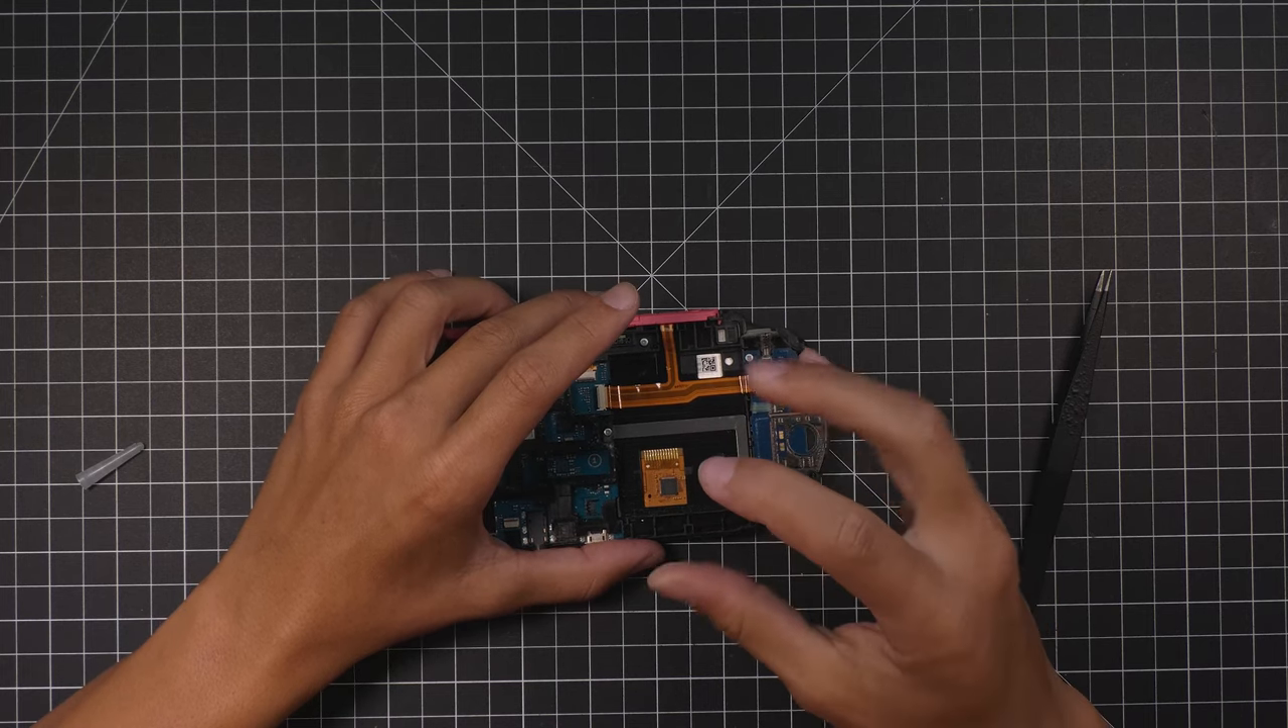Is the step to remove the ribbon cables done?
No.